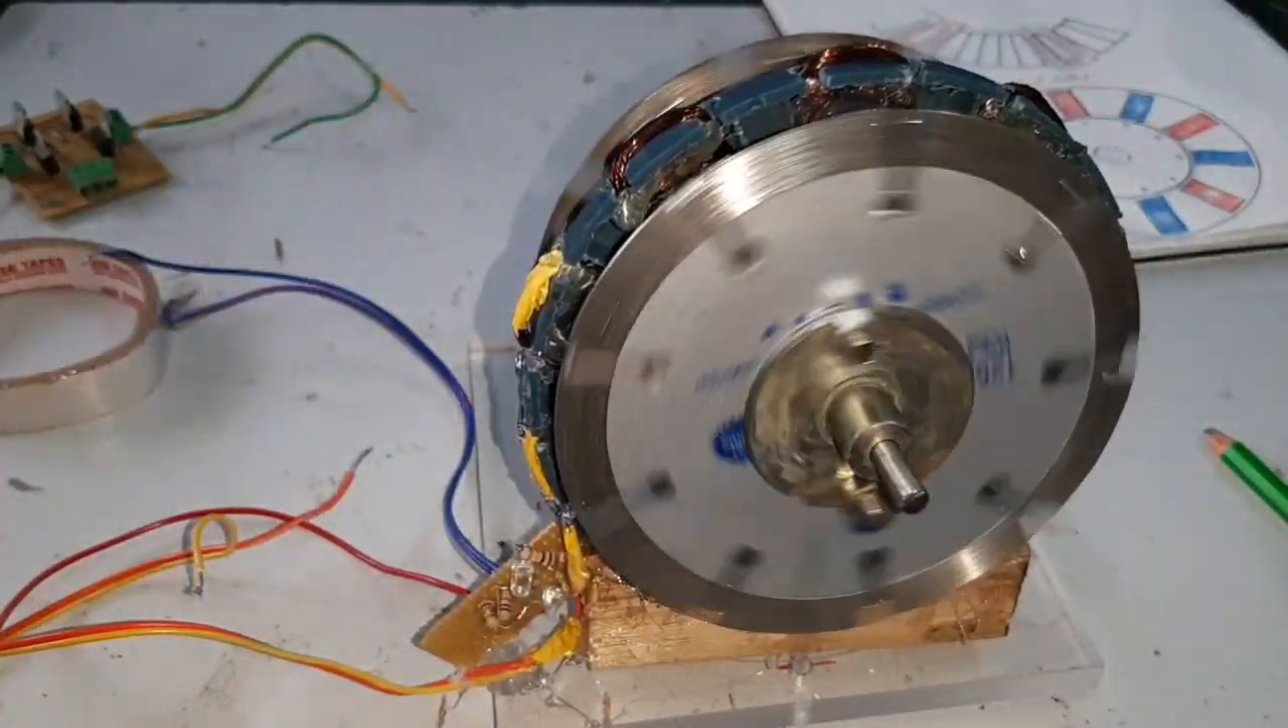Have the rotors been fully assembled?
Yes.